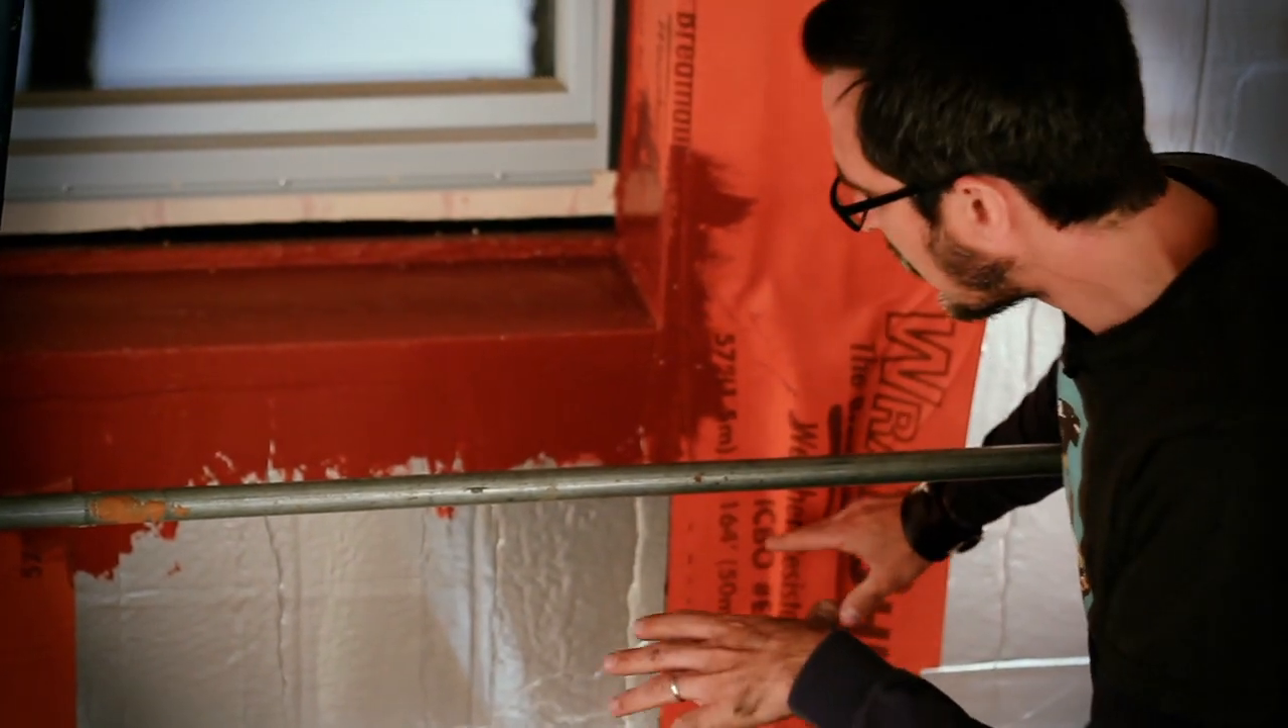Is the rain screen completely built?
No.